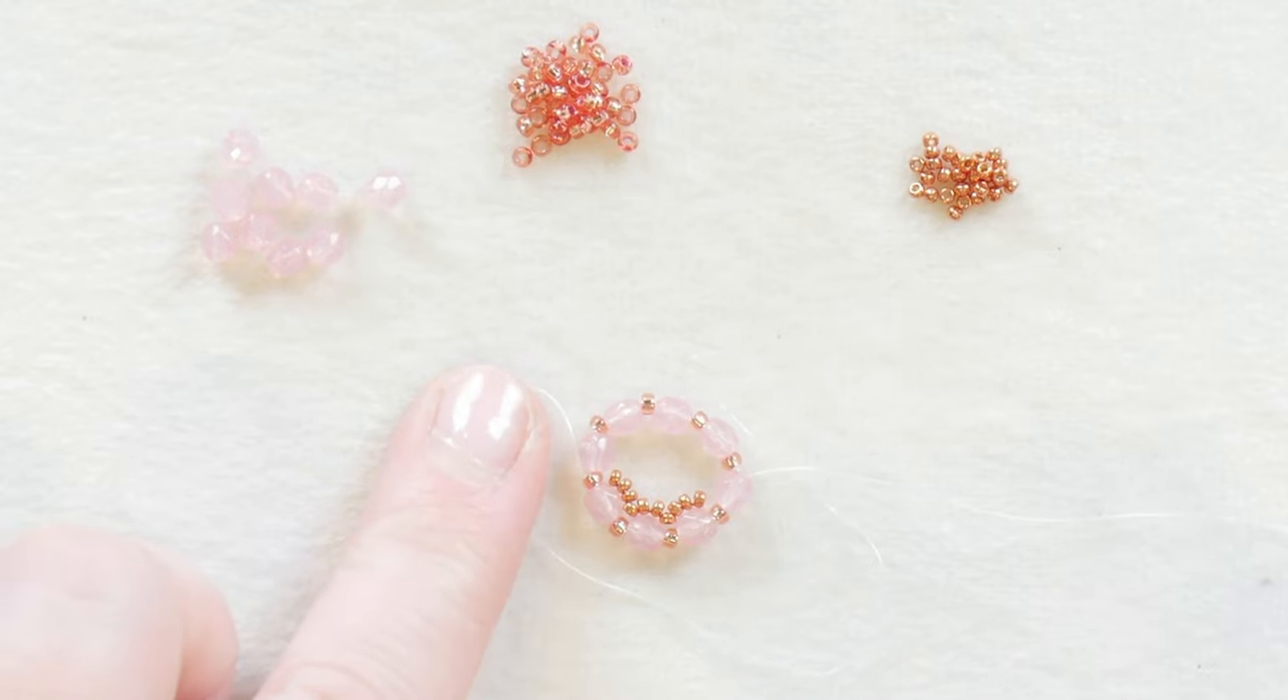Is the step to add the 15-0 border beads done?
No.